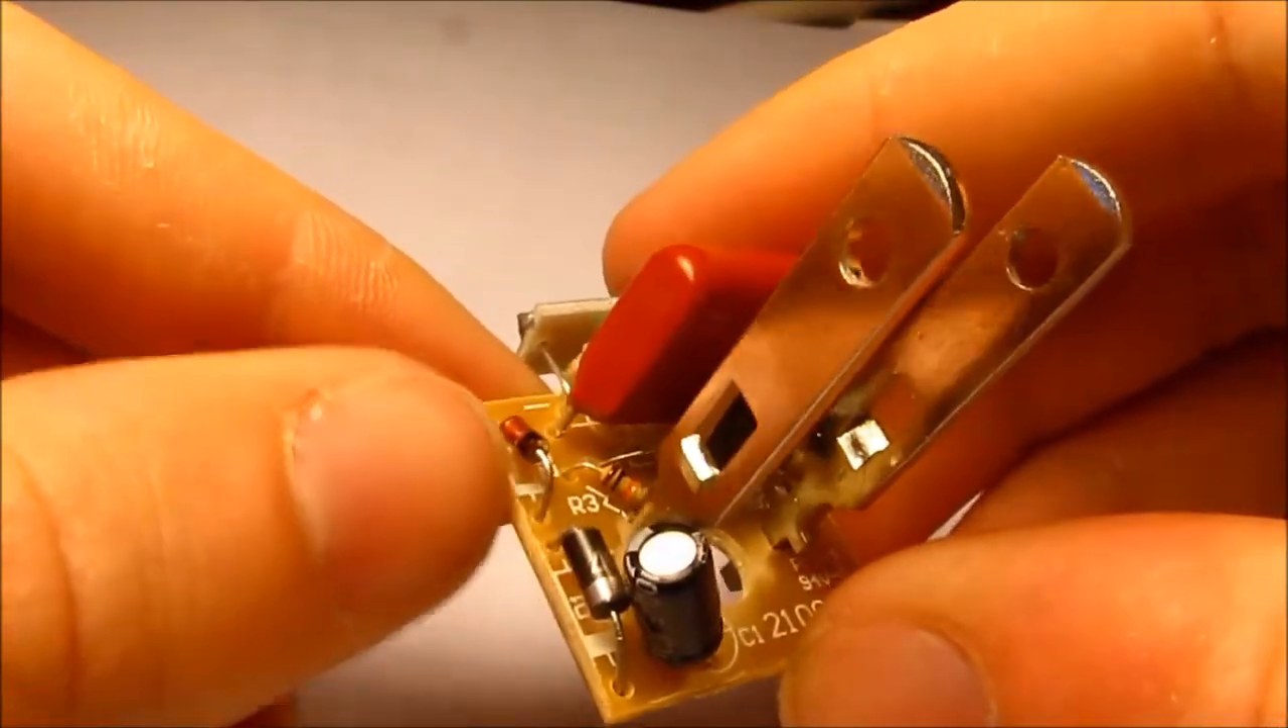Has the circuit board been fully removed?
Yes.